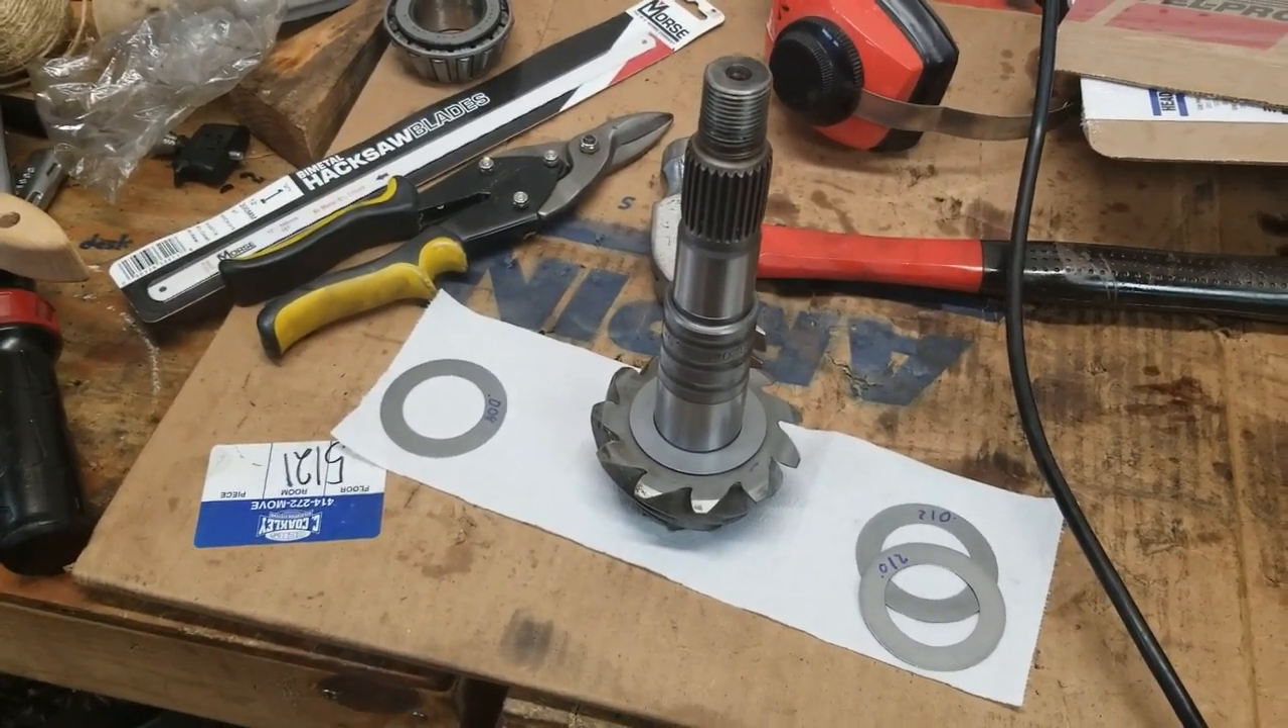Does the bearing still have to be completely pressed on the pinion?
Yes.